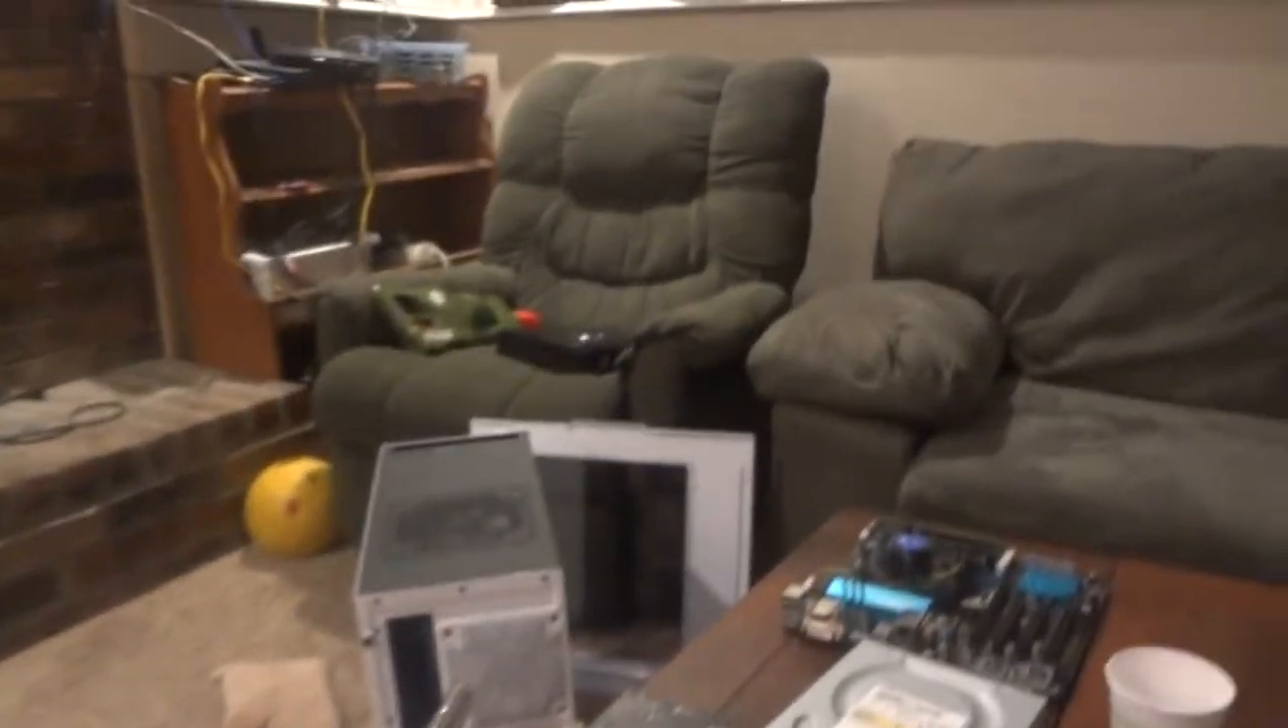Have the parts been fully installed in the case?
No.